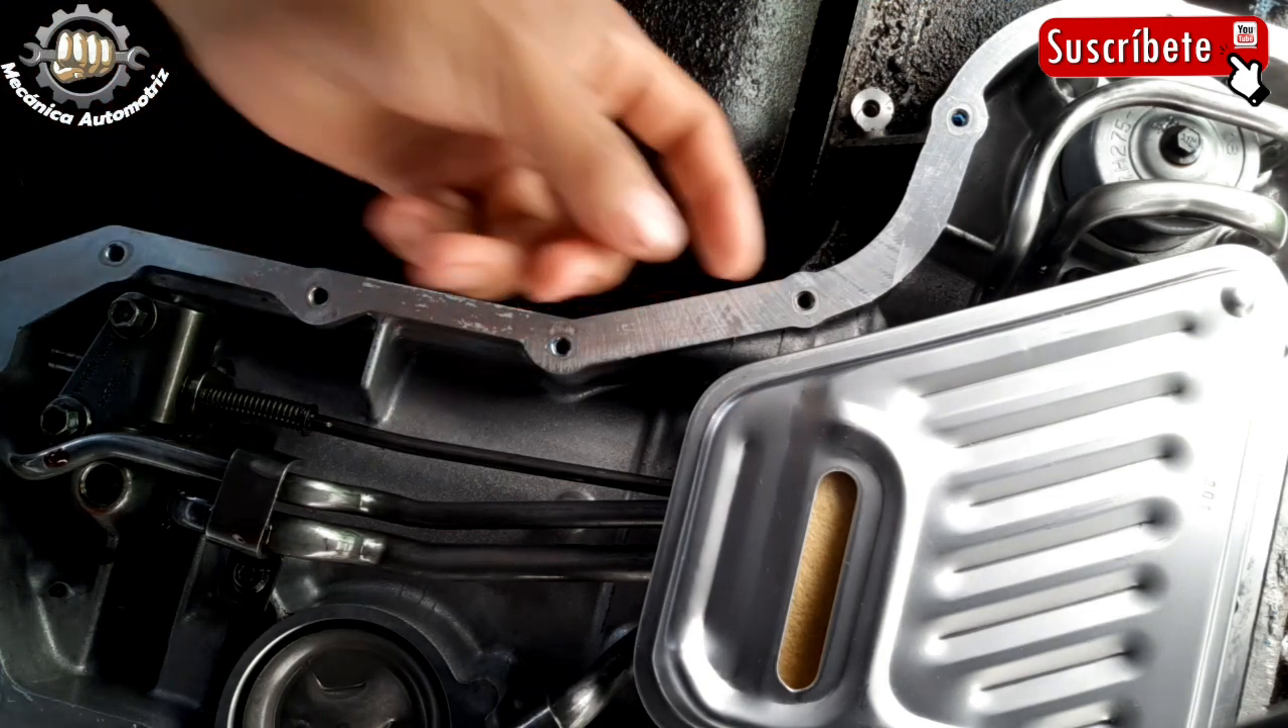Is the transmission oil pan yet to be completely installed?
Yes.